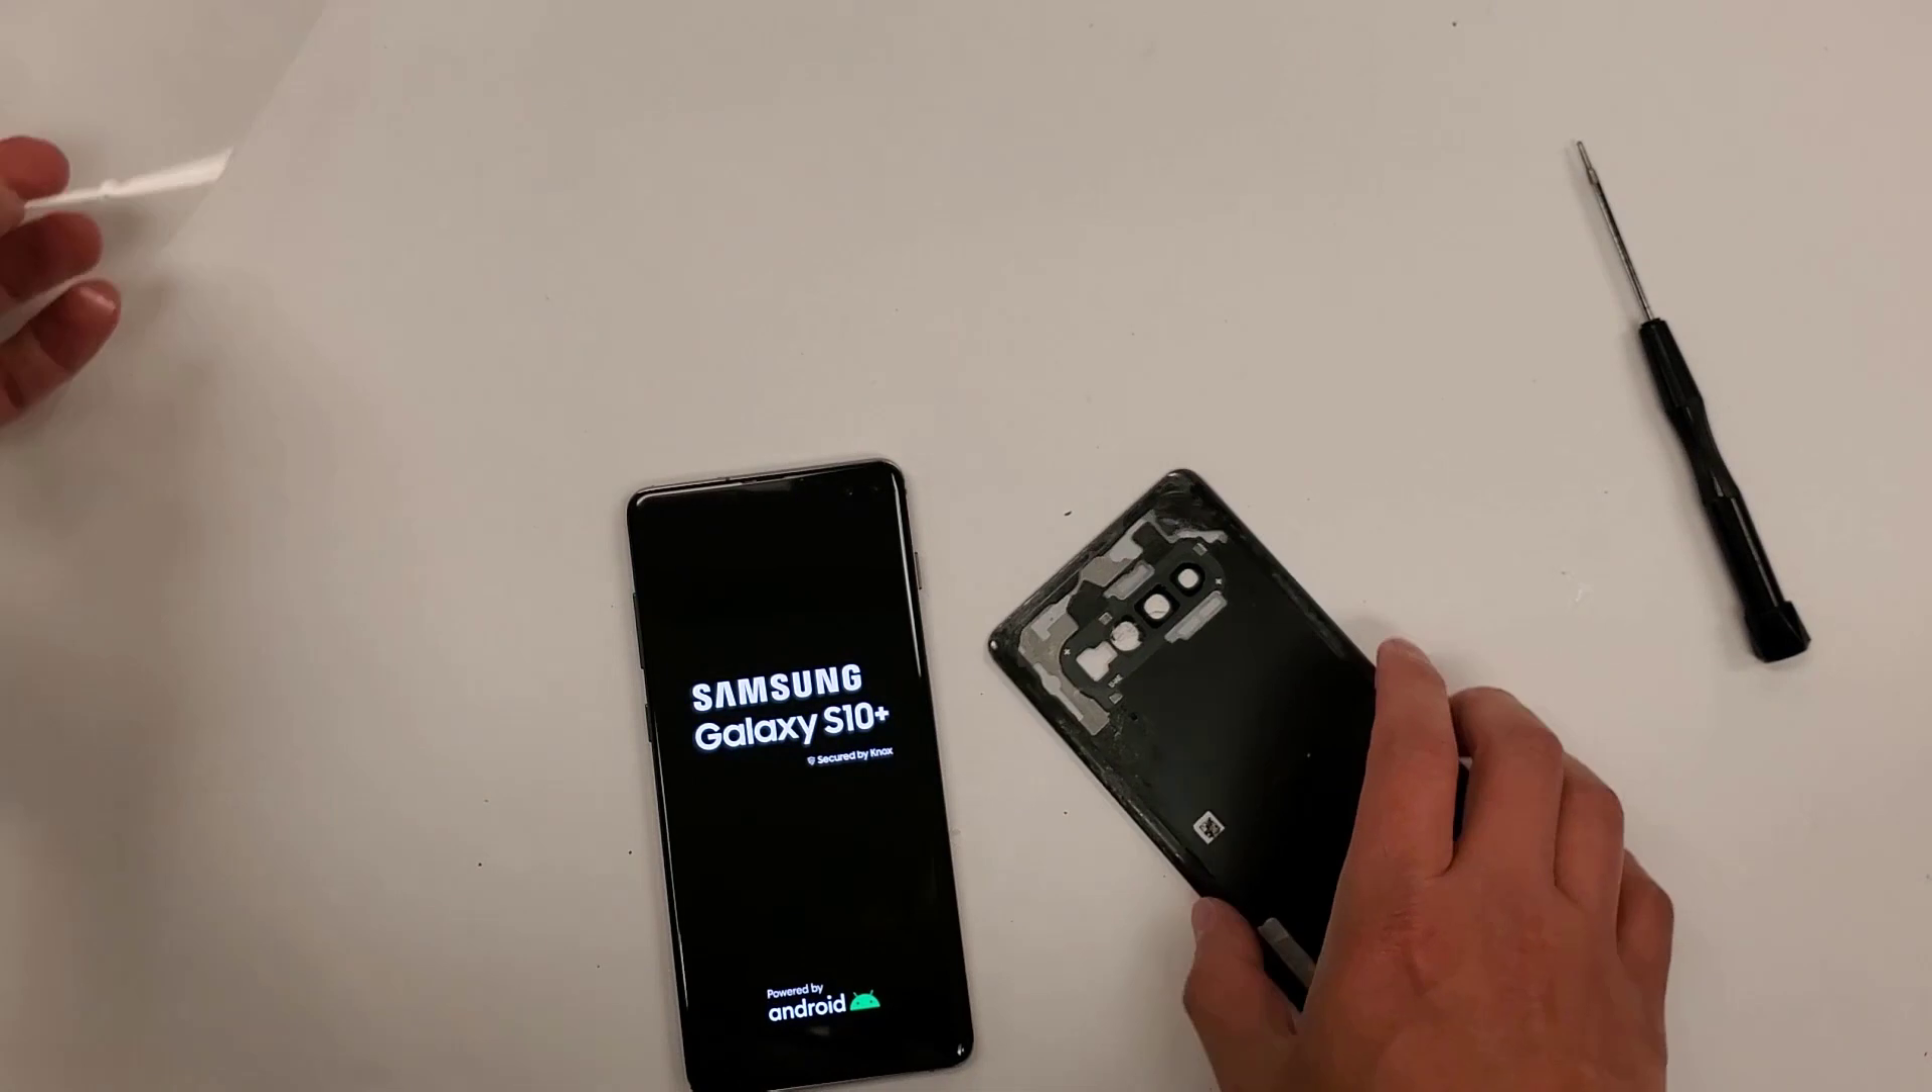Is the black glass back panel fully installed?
No.